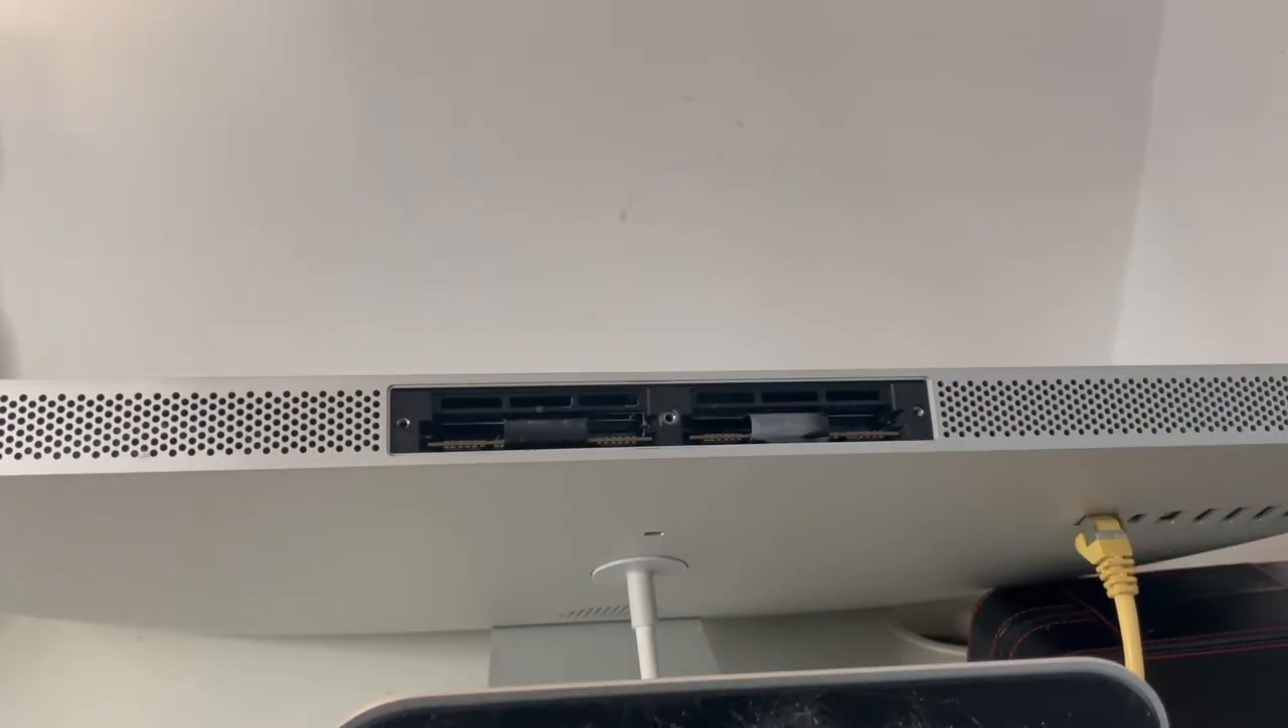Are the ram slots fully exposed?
Yes.